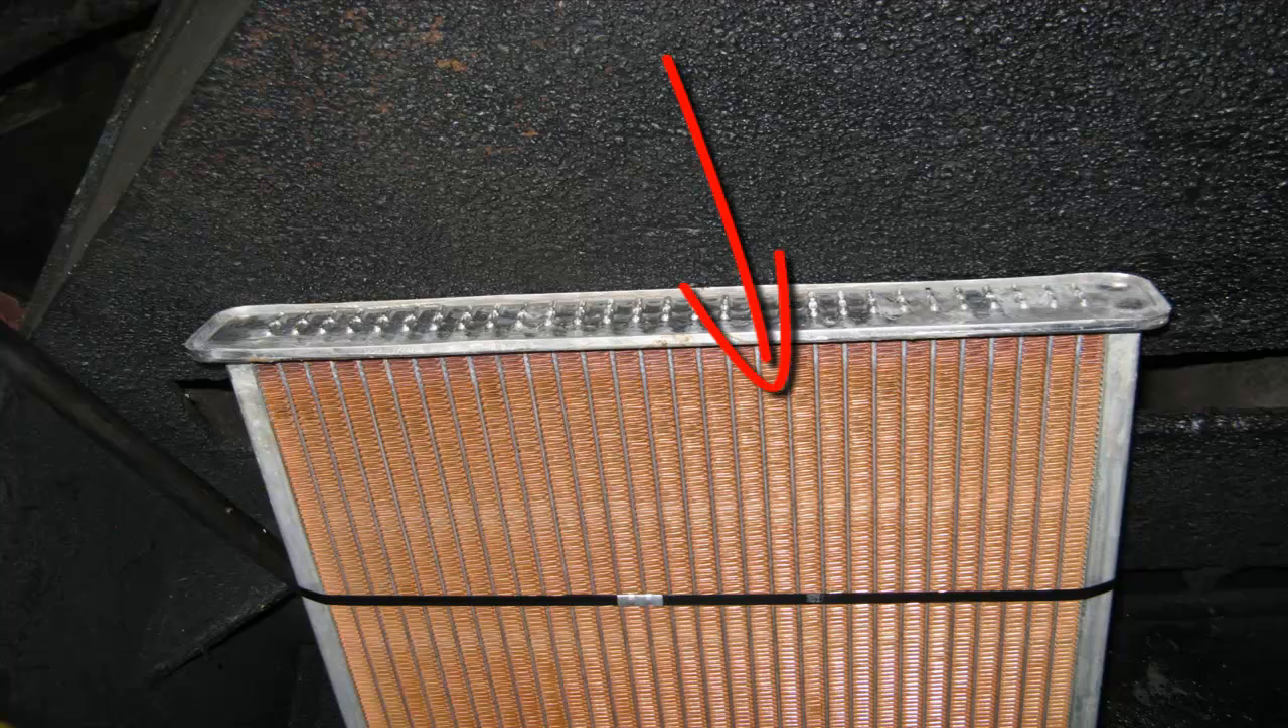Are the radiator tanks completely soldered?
No.